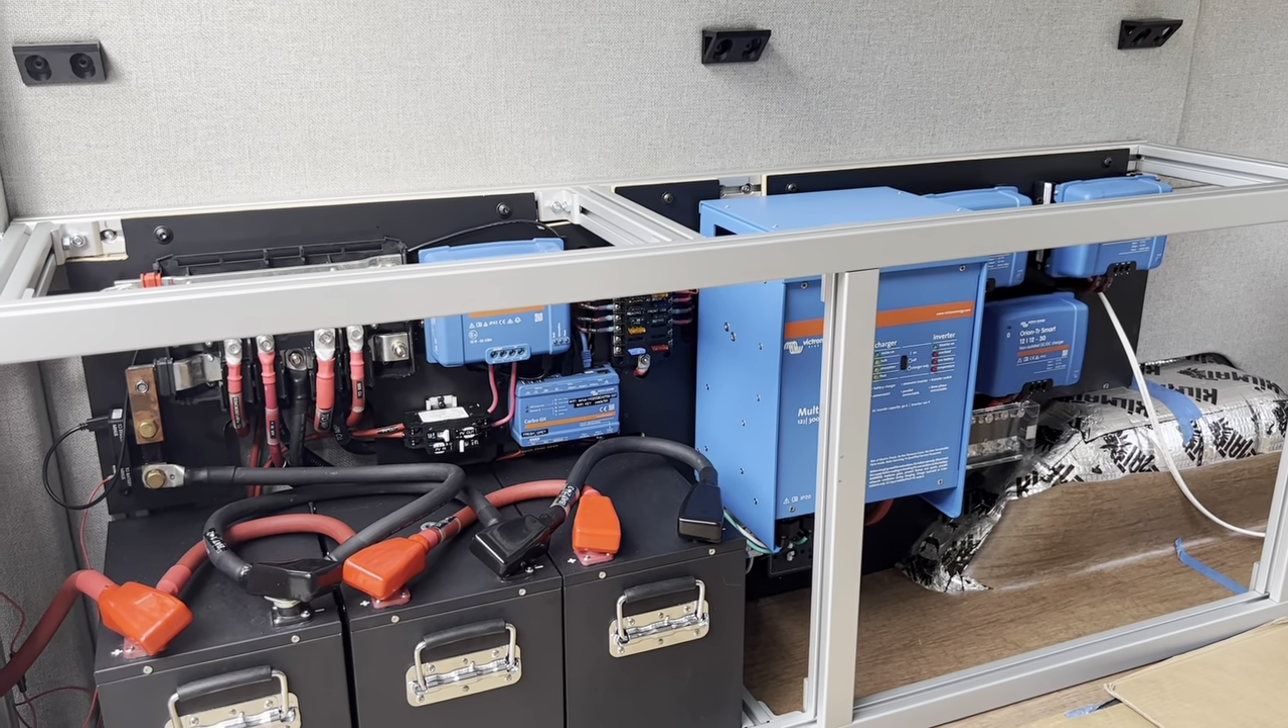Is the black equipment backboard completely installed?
Yes.